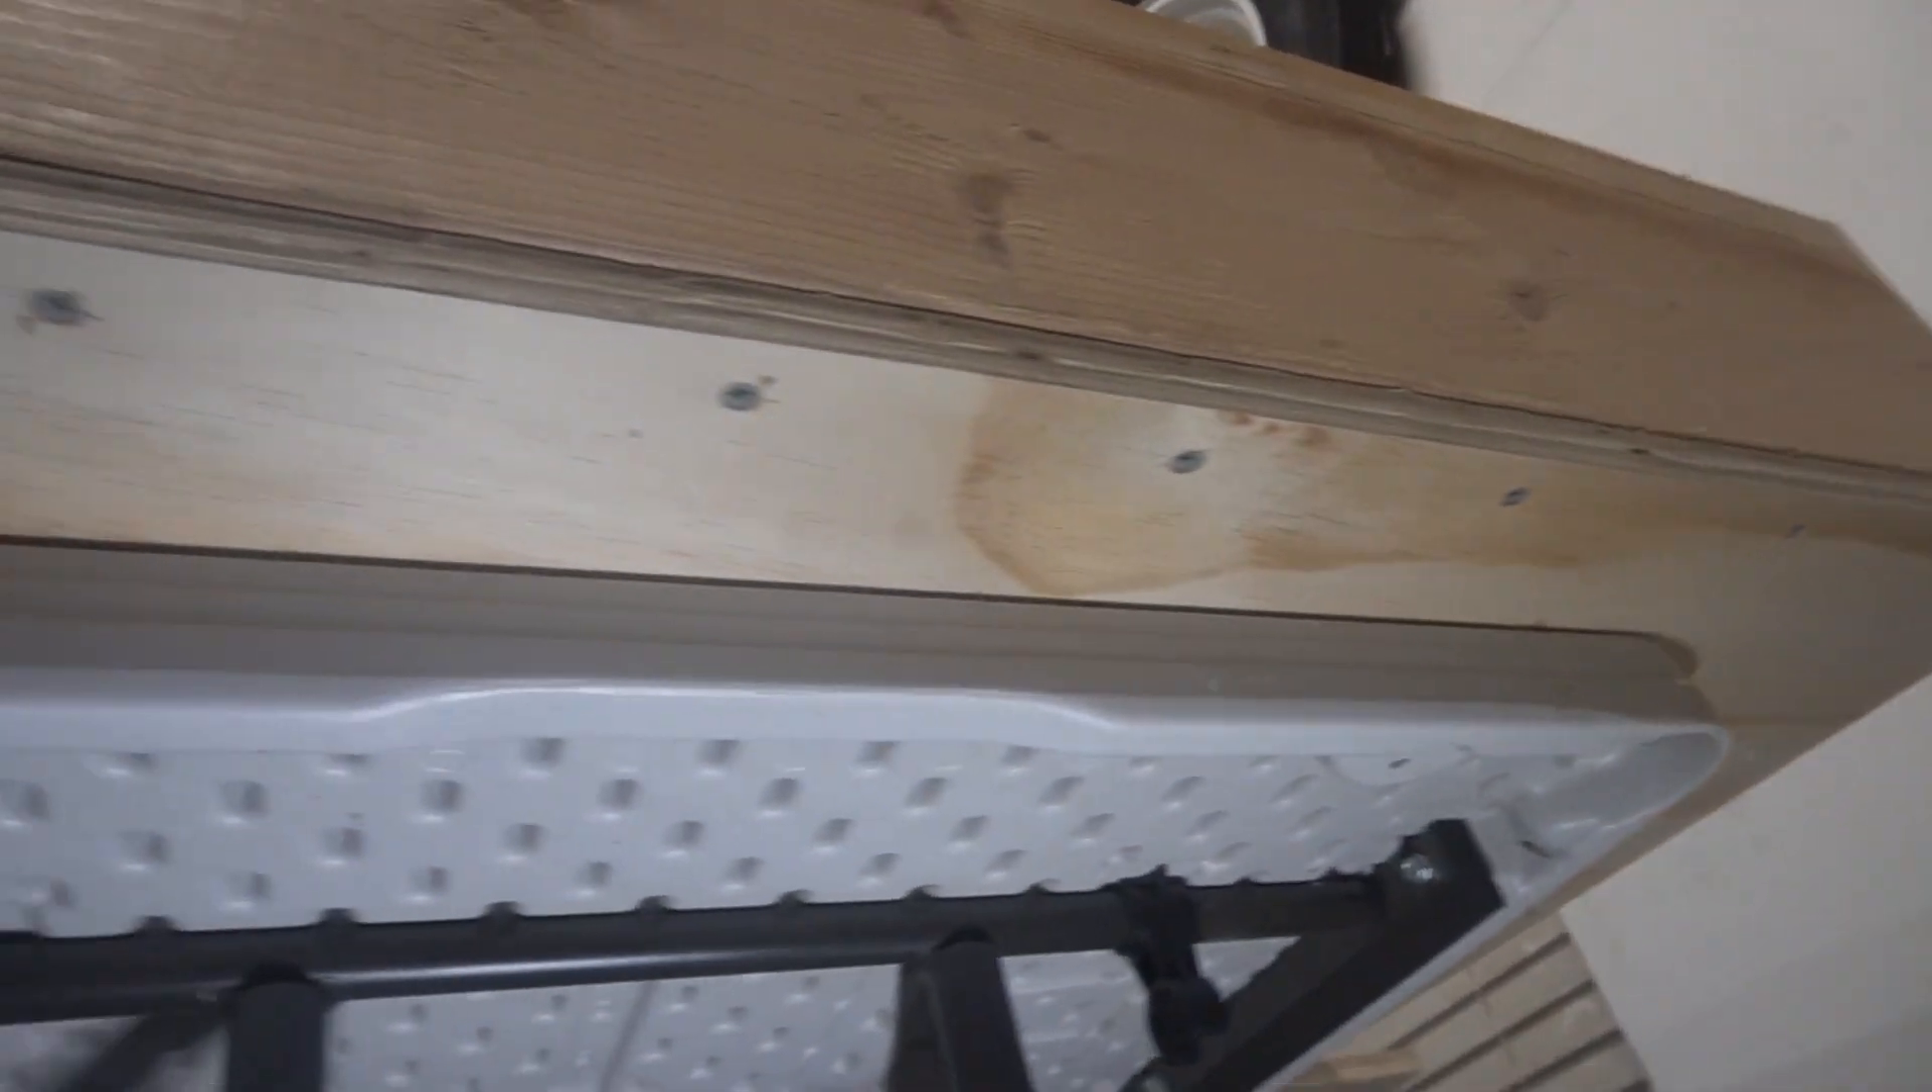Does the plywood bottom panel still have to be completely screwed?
No.